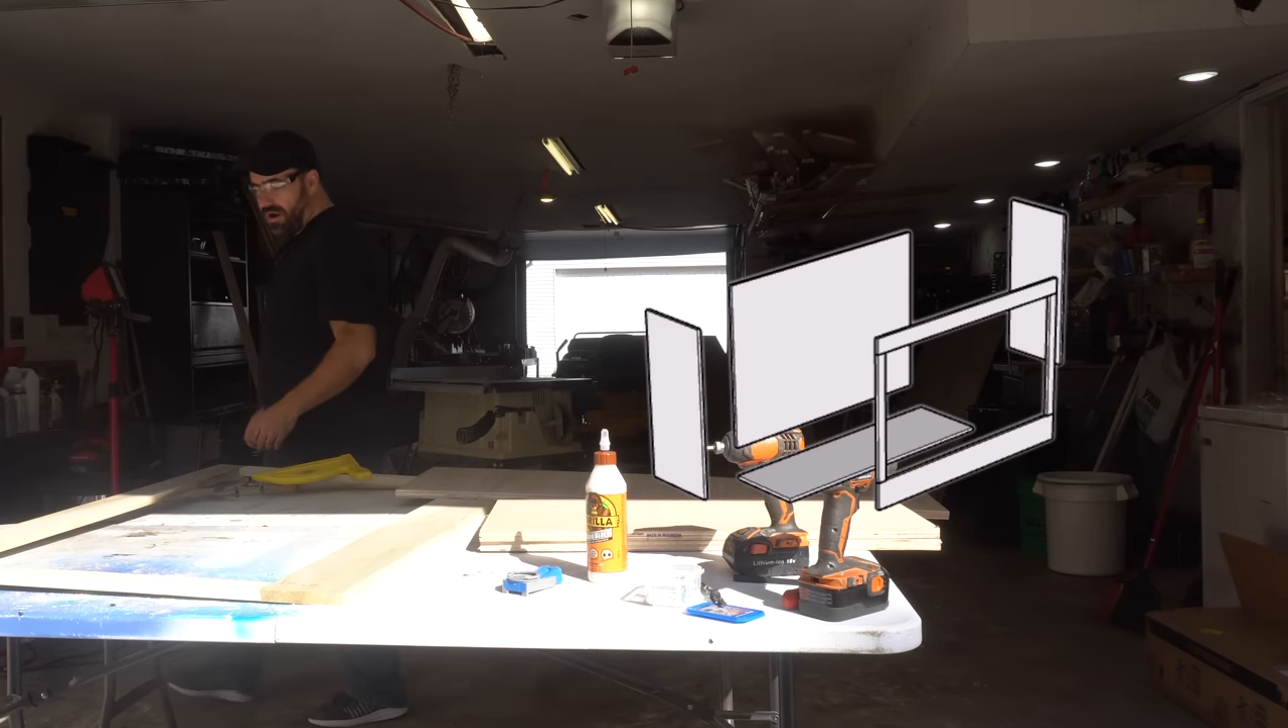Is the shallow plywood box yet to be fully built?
Yes.